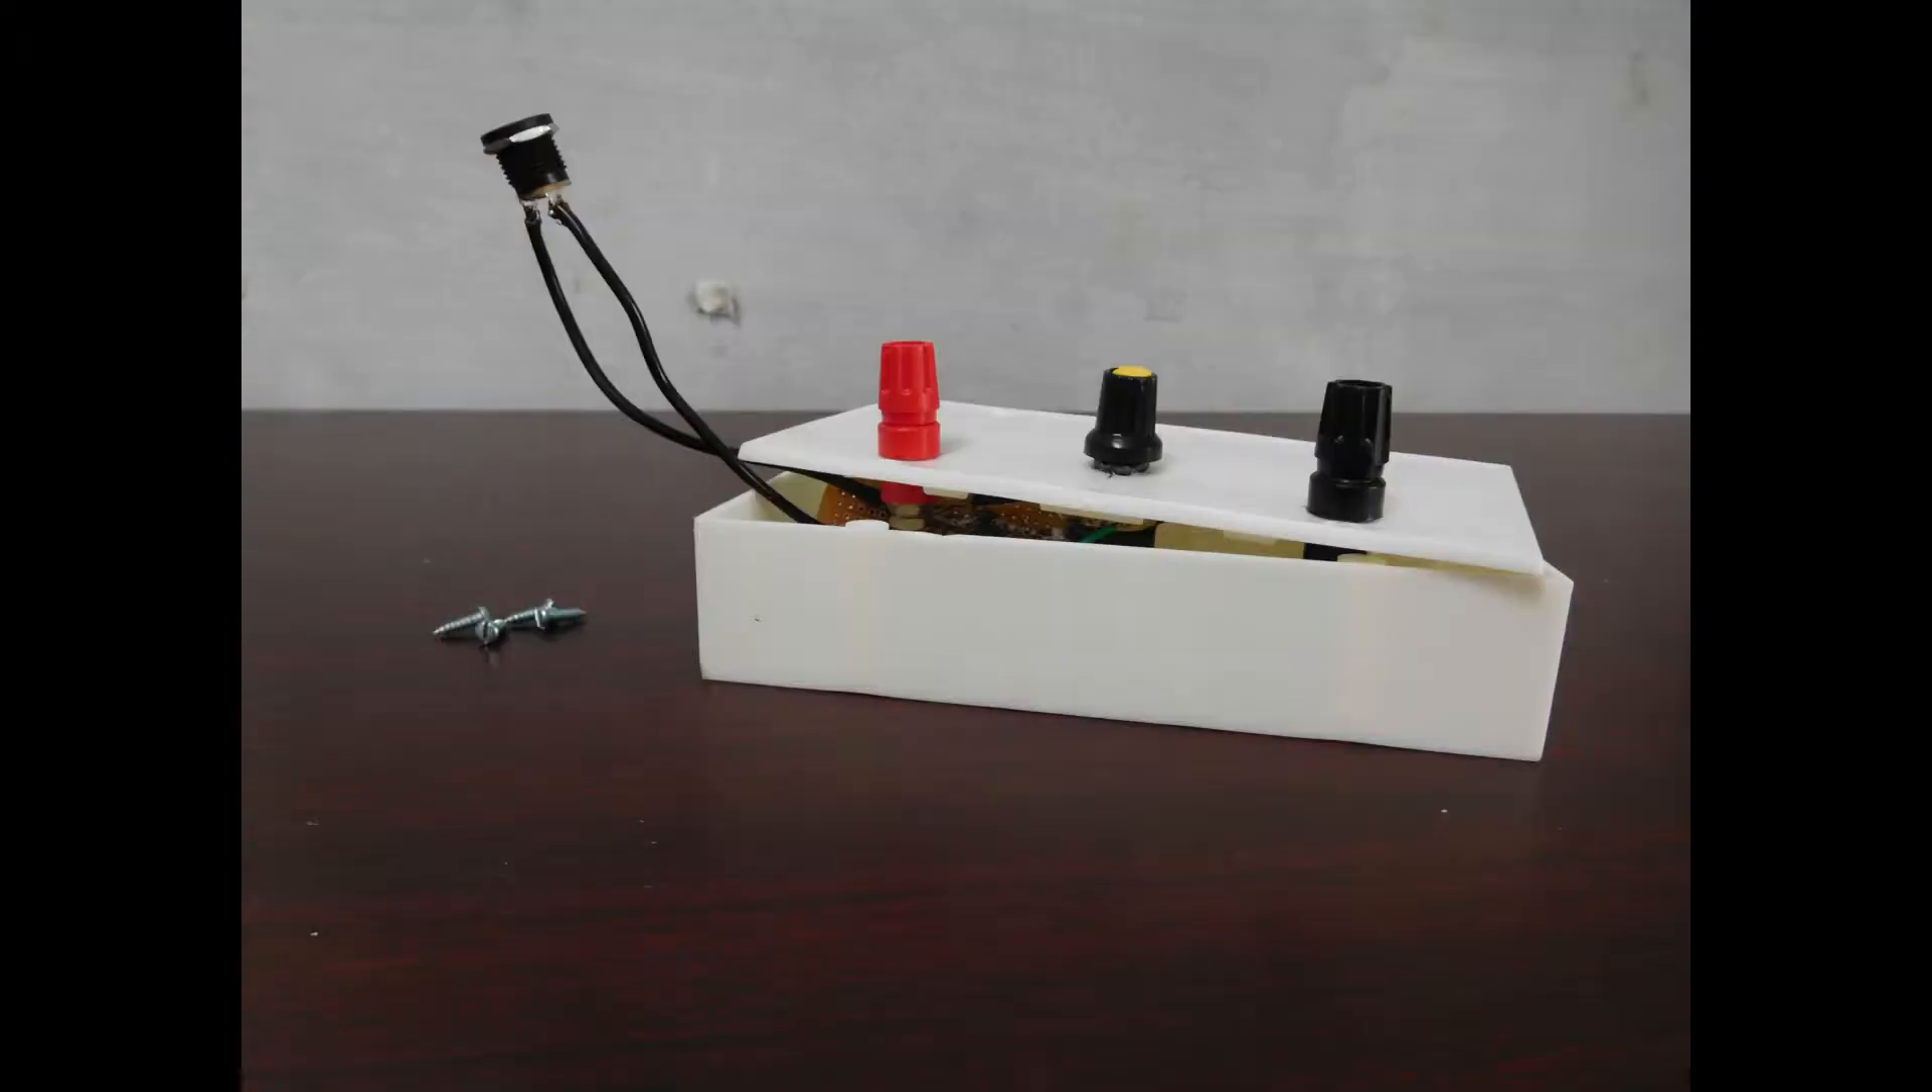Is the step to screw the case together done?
No.